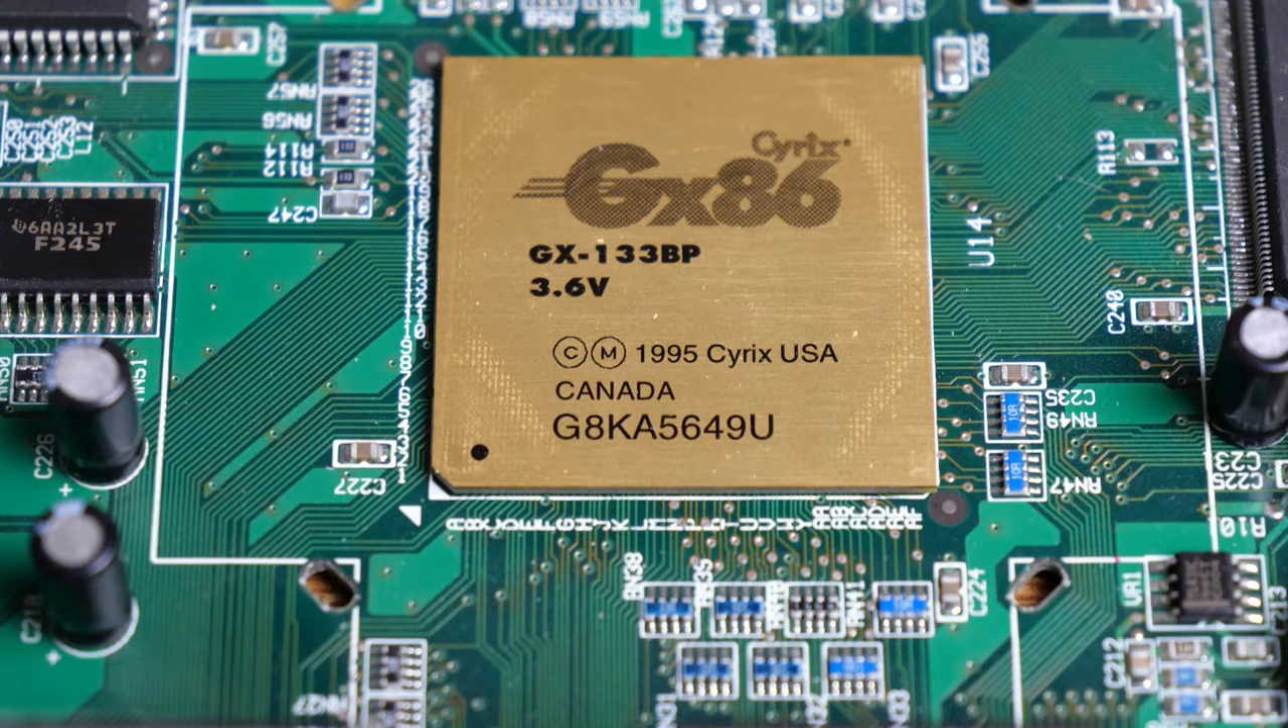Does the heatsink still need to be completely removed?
No.